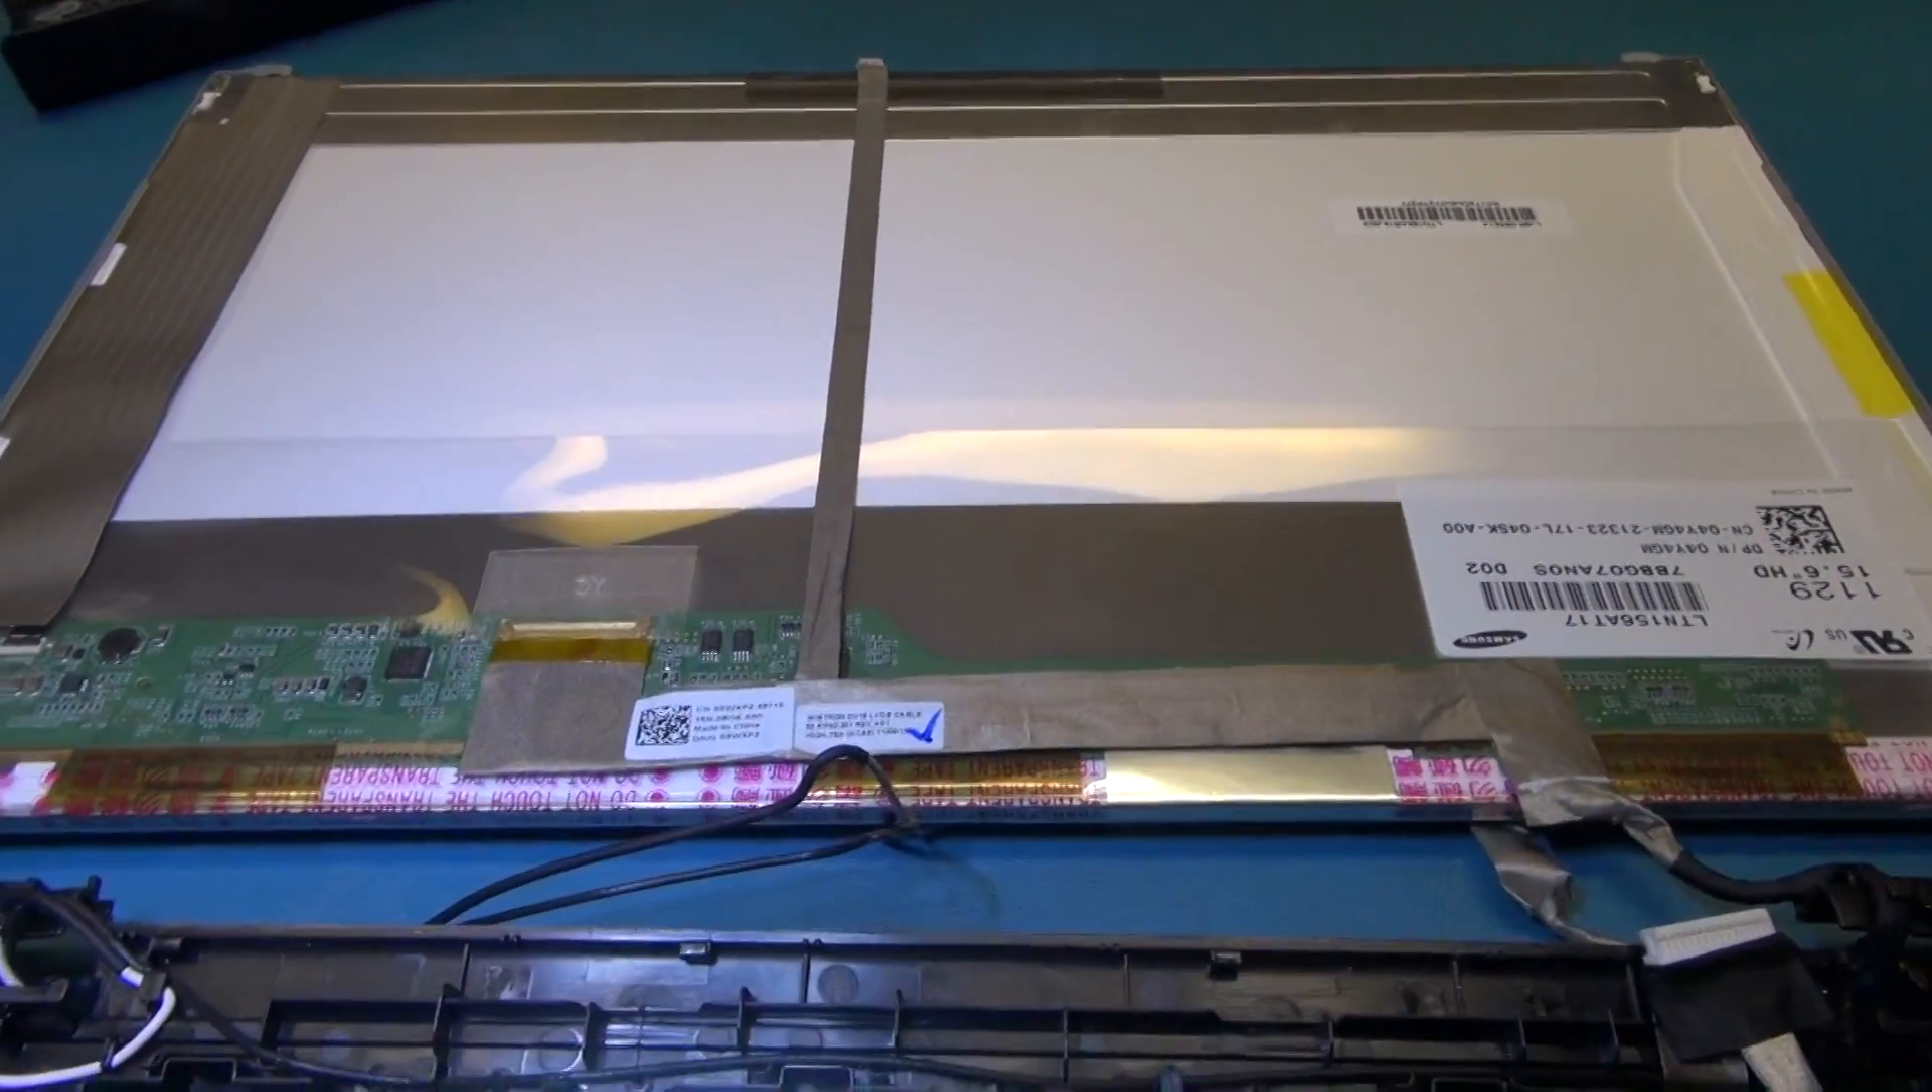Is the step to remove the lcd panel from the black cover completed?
Yes.